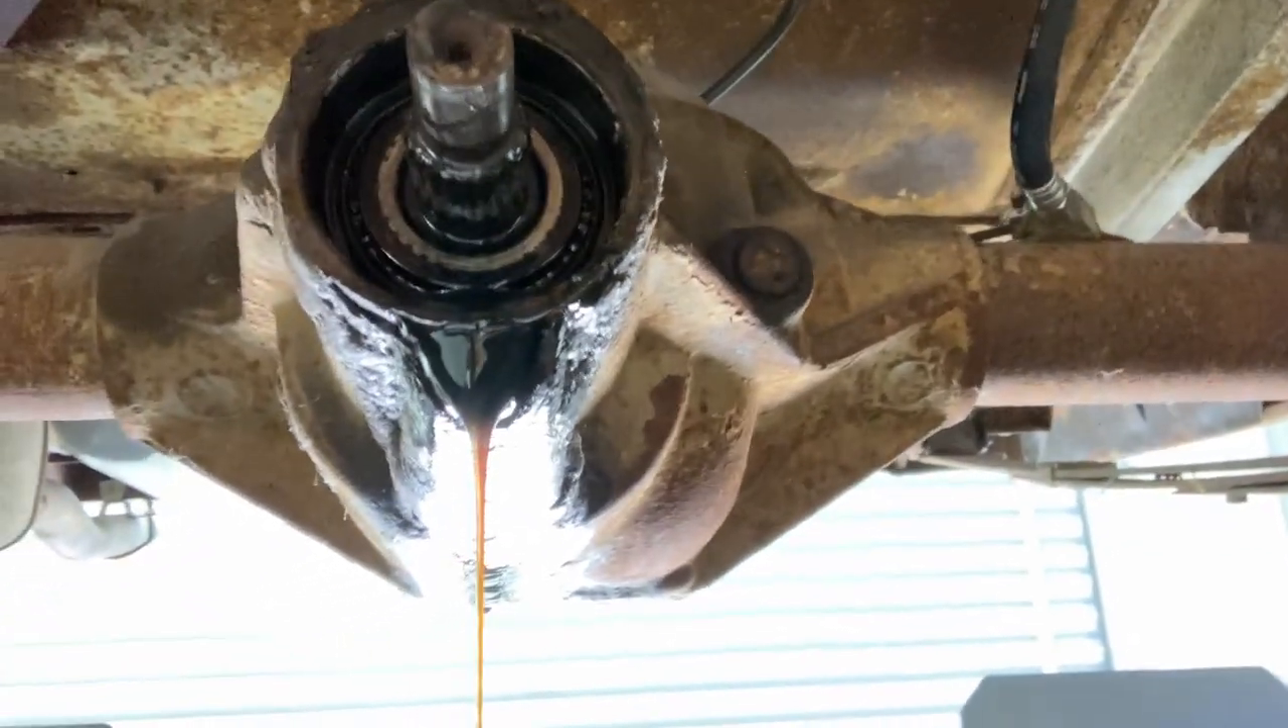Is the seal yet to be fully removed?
No.